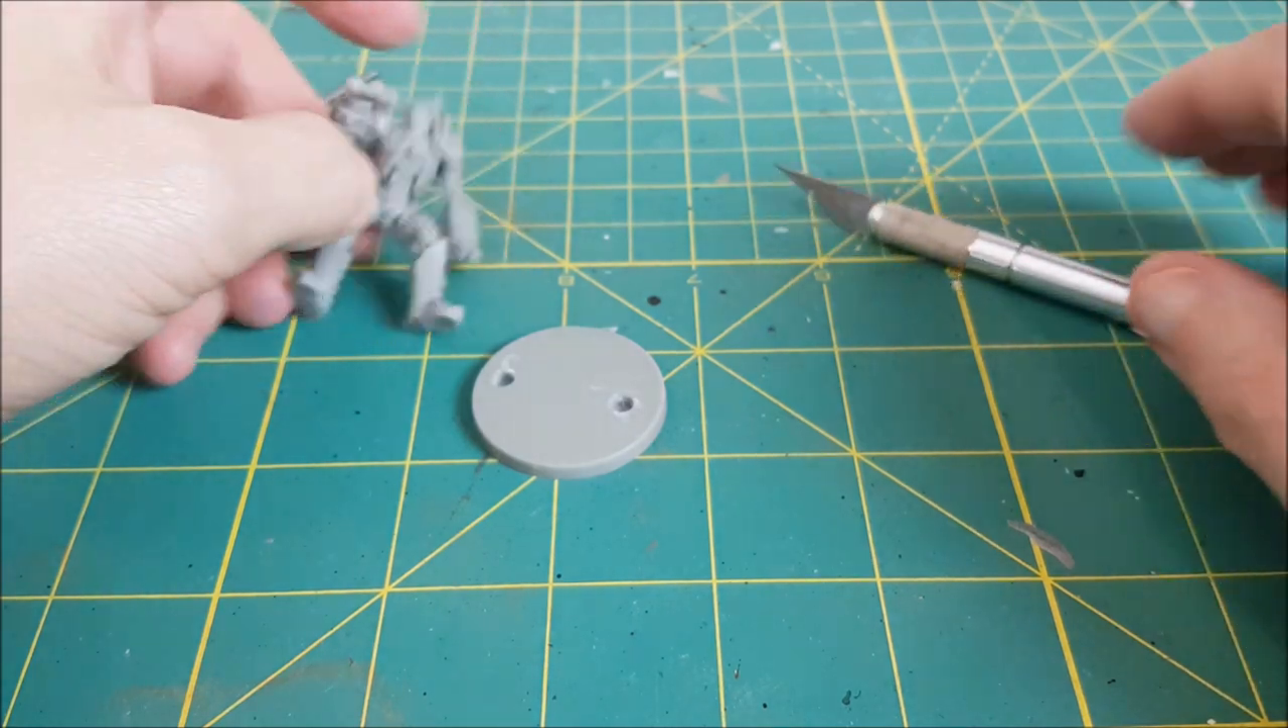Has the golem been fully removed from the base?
Yes.